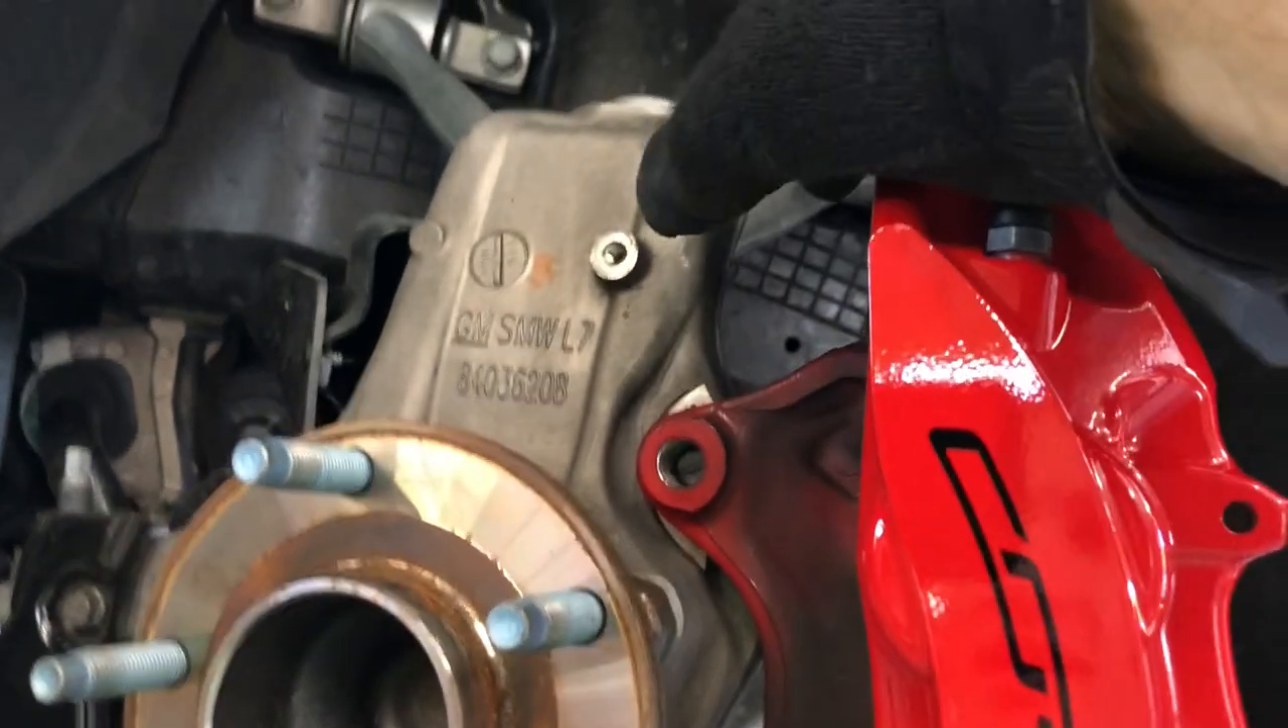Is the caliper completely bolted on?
No.